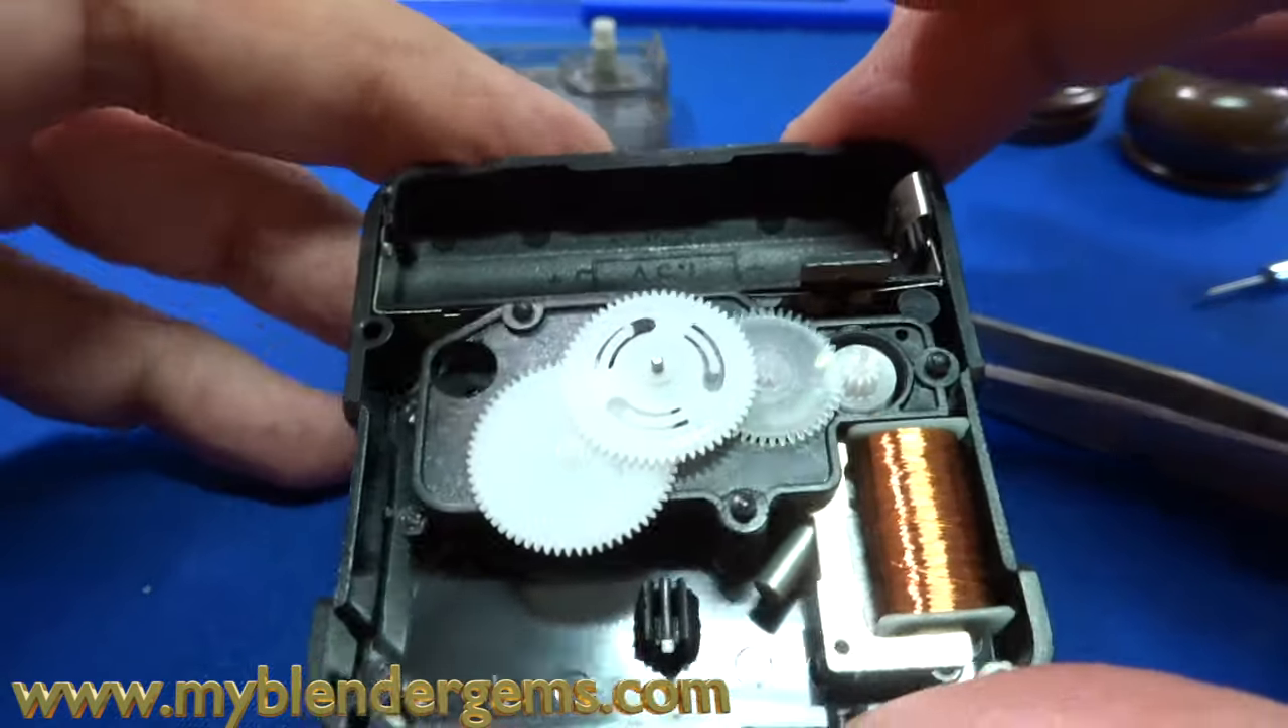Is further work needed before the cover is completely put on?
Yes.